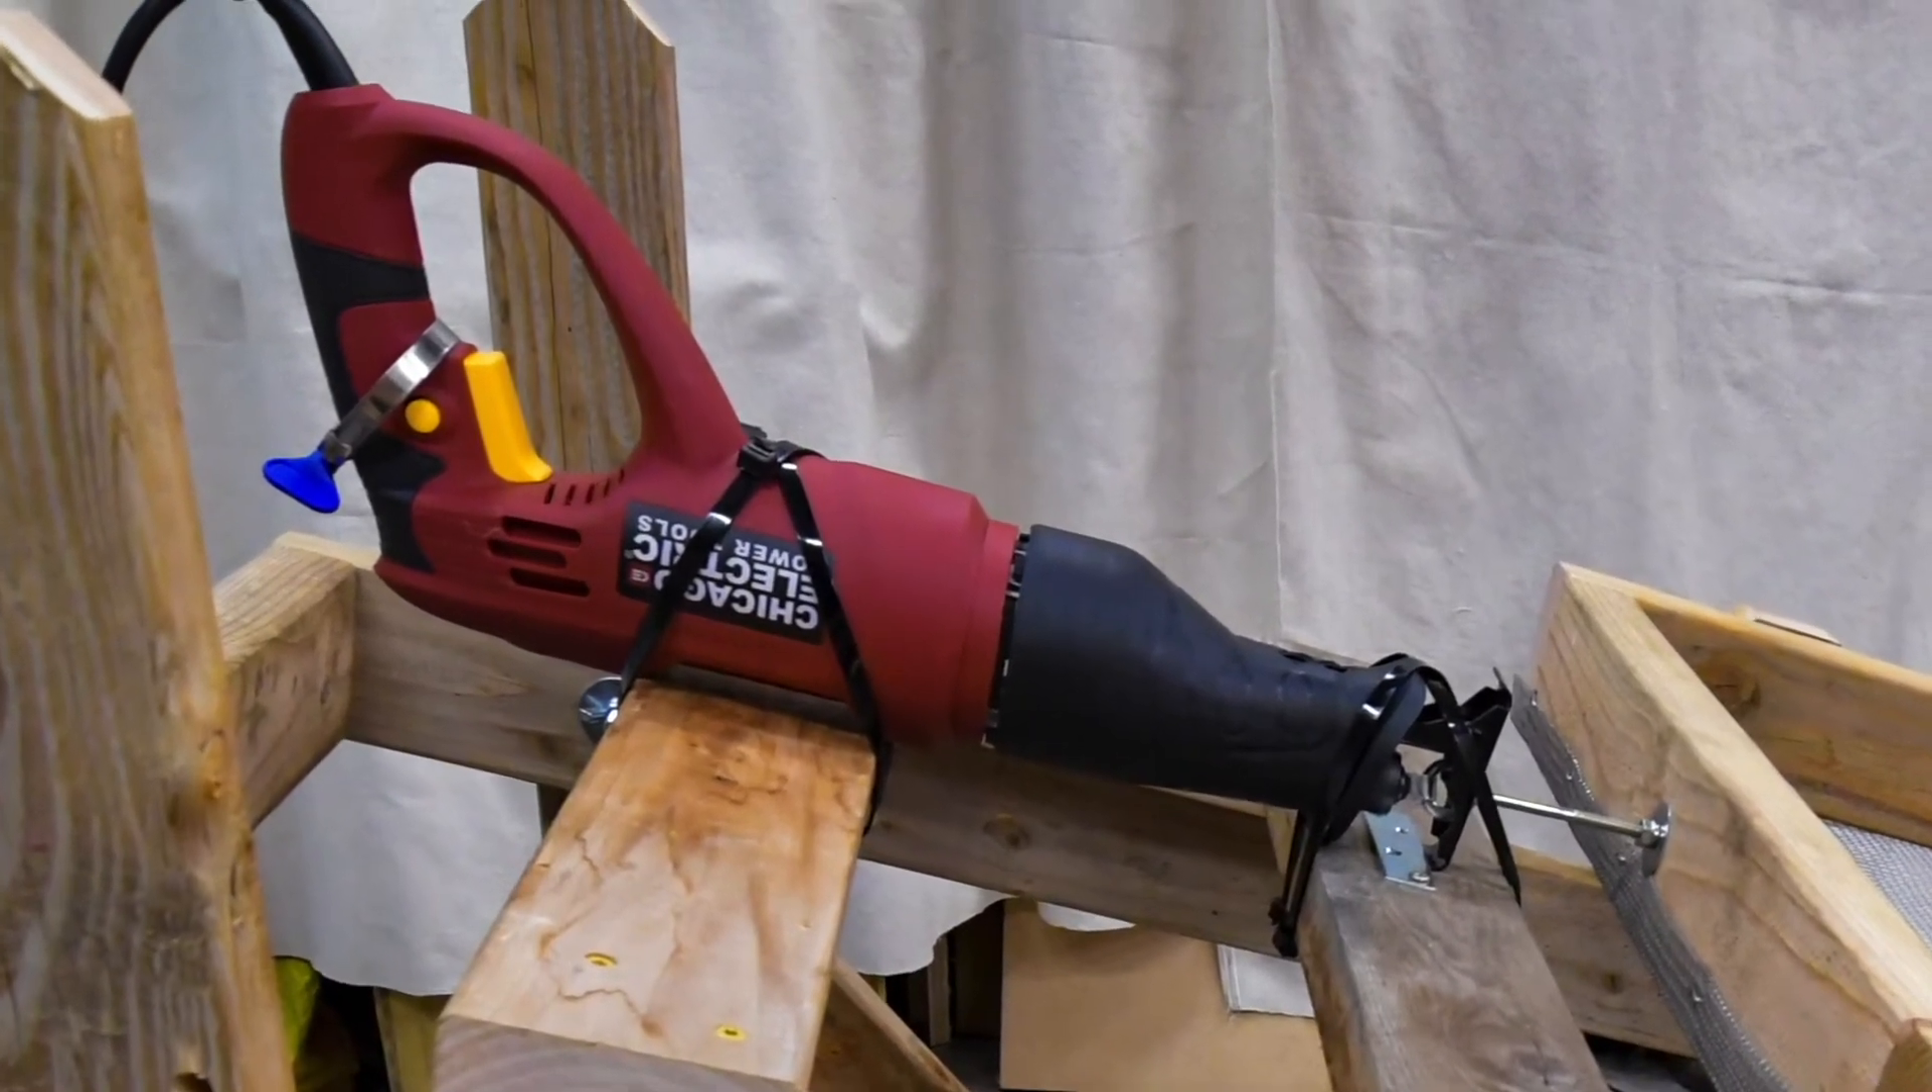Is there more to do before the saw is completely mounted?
No.